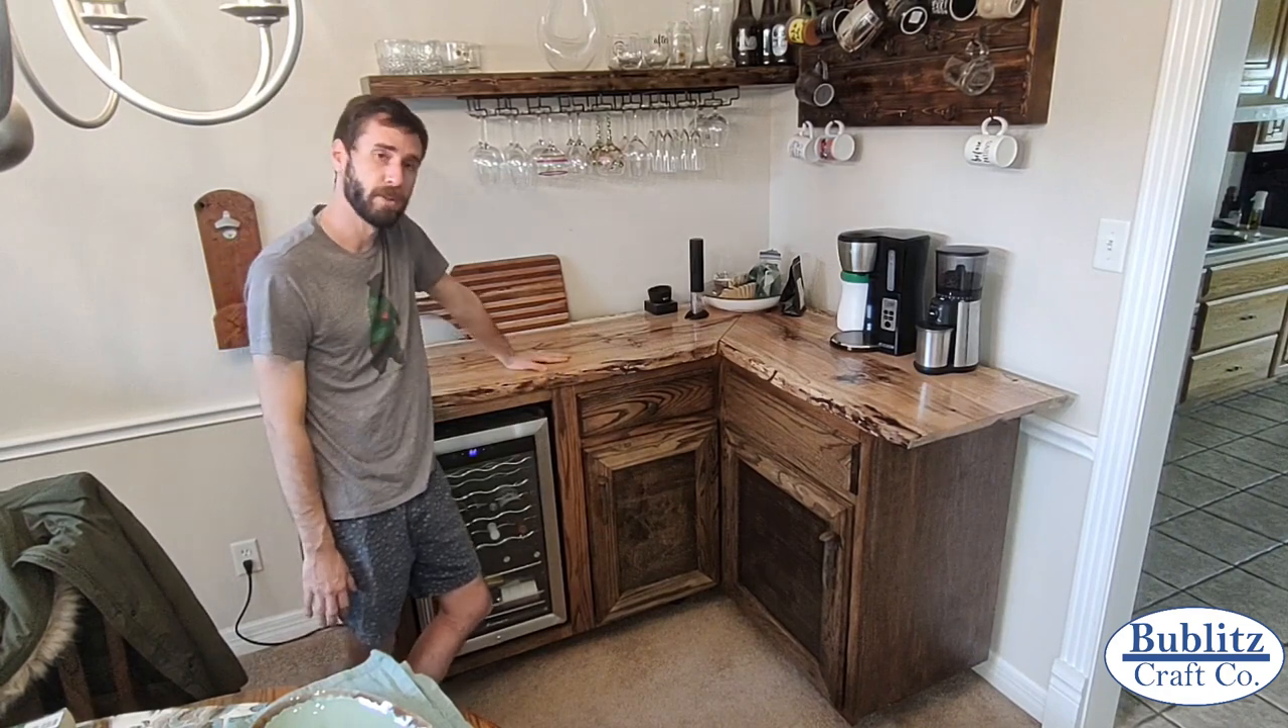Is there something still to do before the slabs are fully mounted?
No.